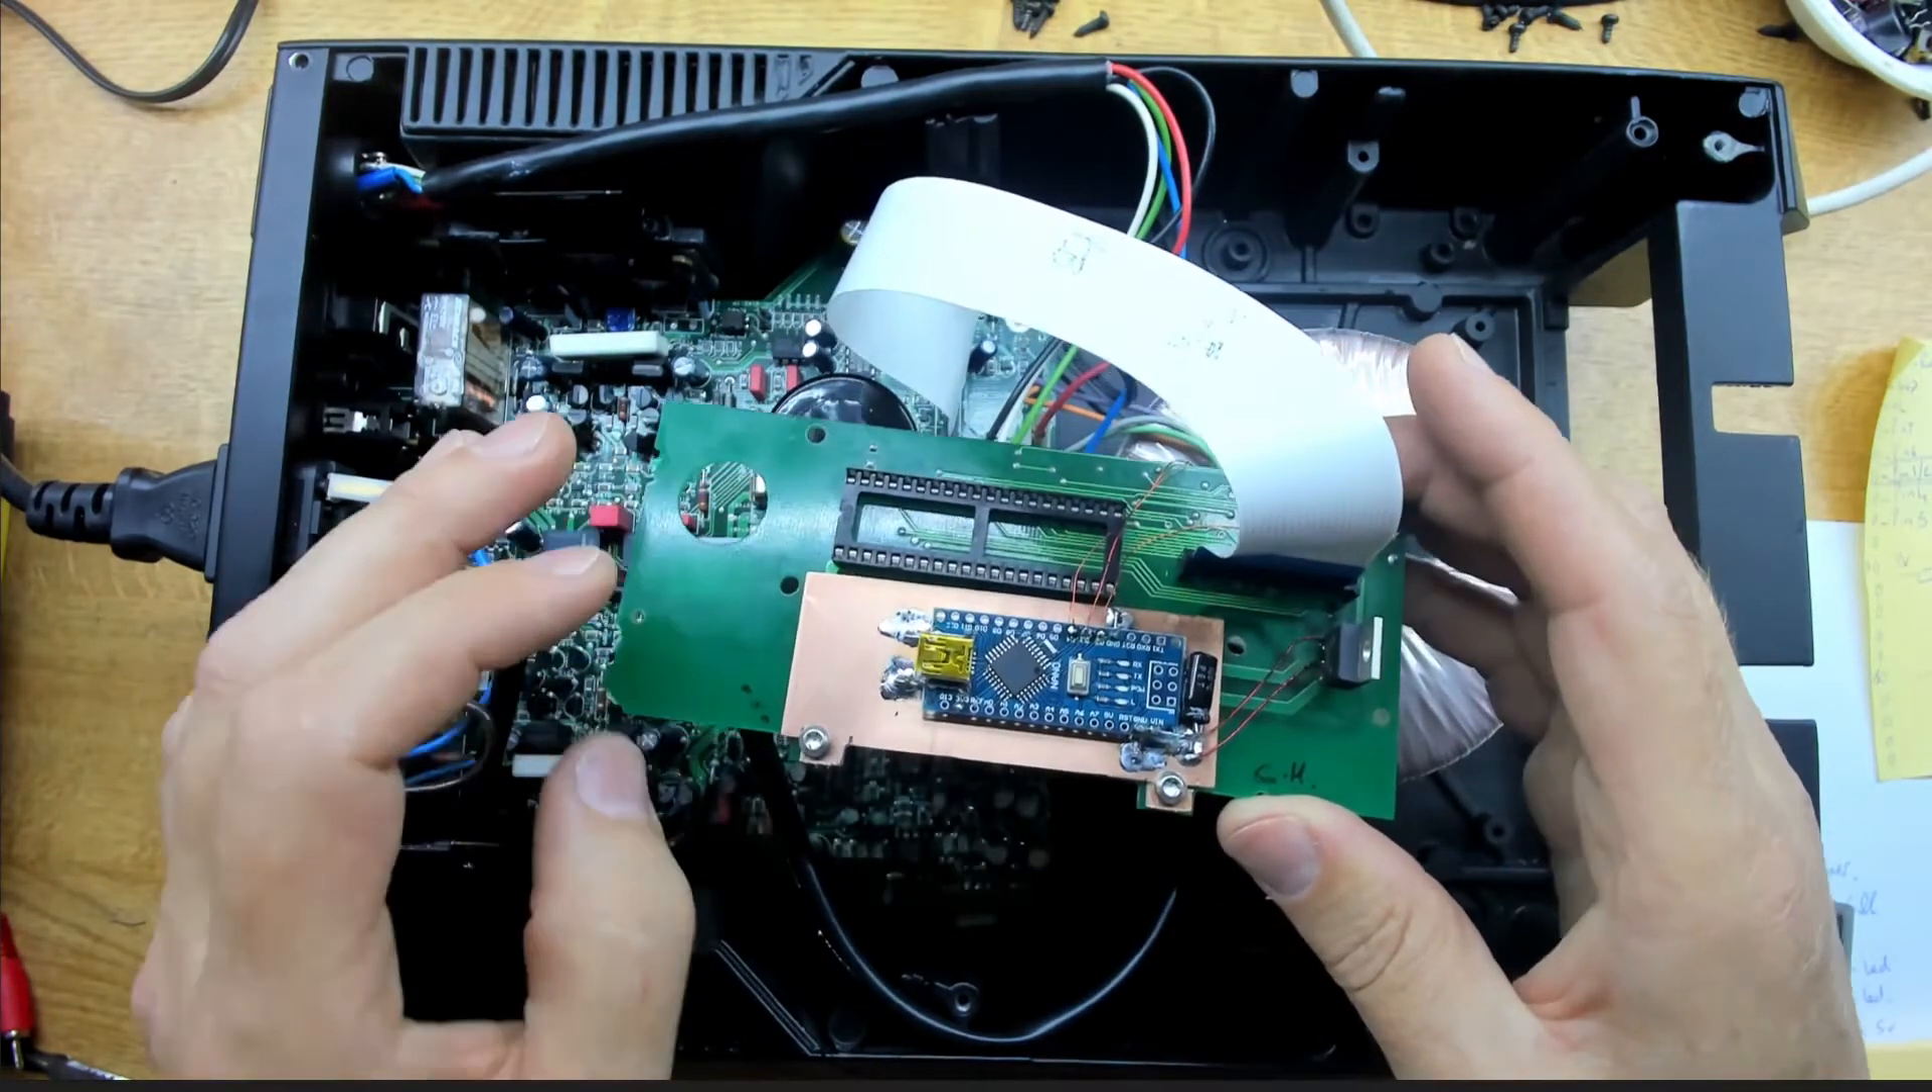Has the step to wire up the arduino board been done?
Yes.